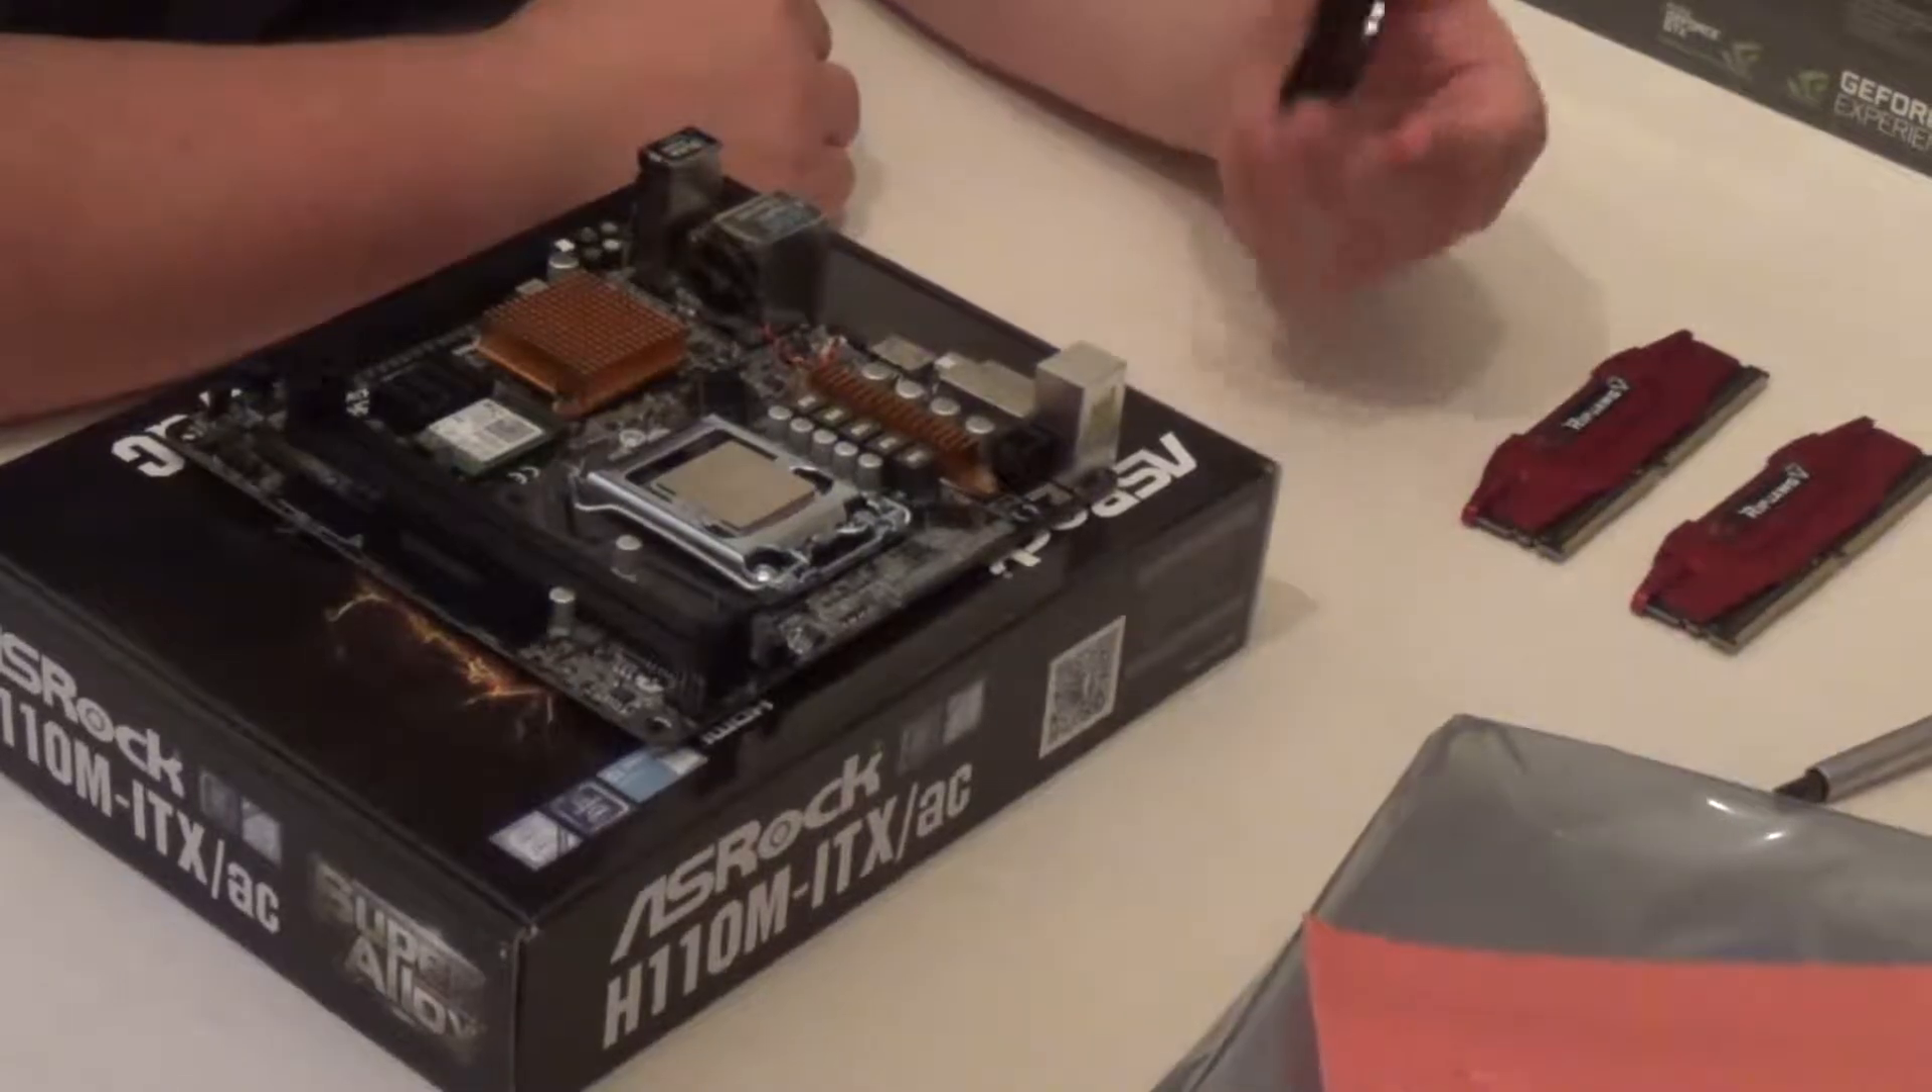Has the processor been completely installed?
Yes.